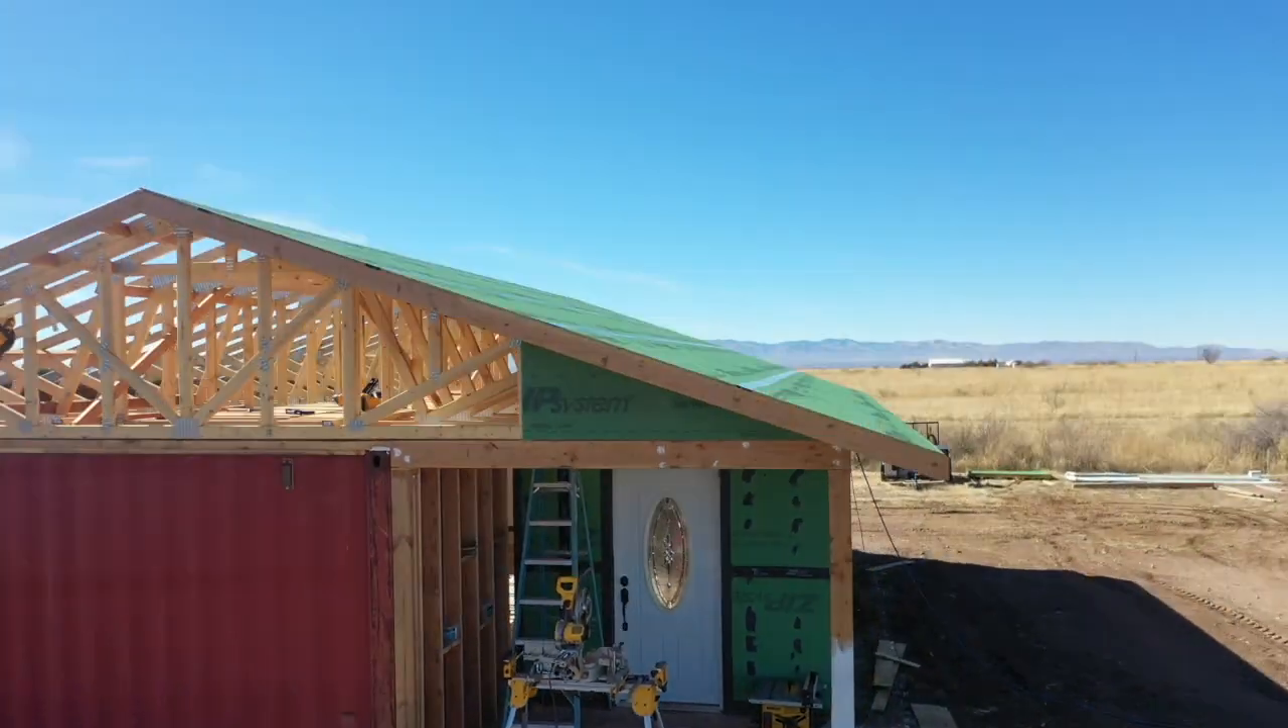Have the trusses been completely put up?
Yes.